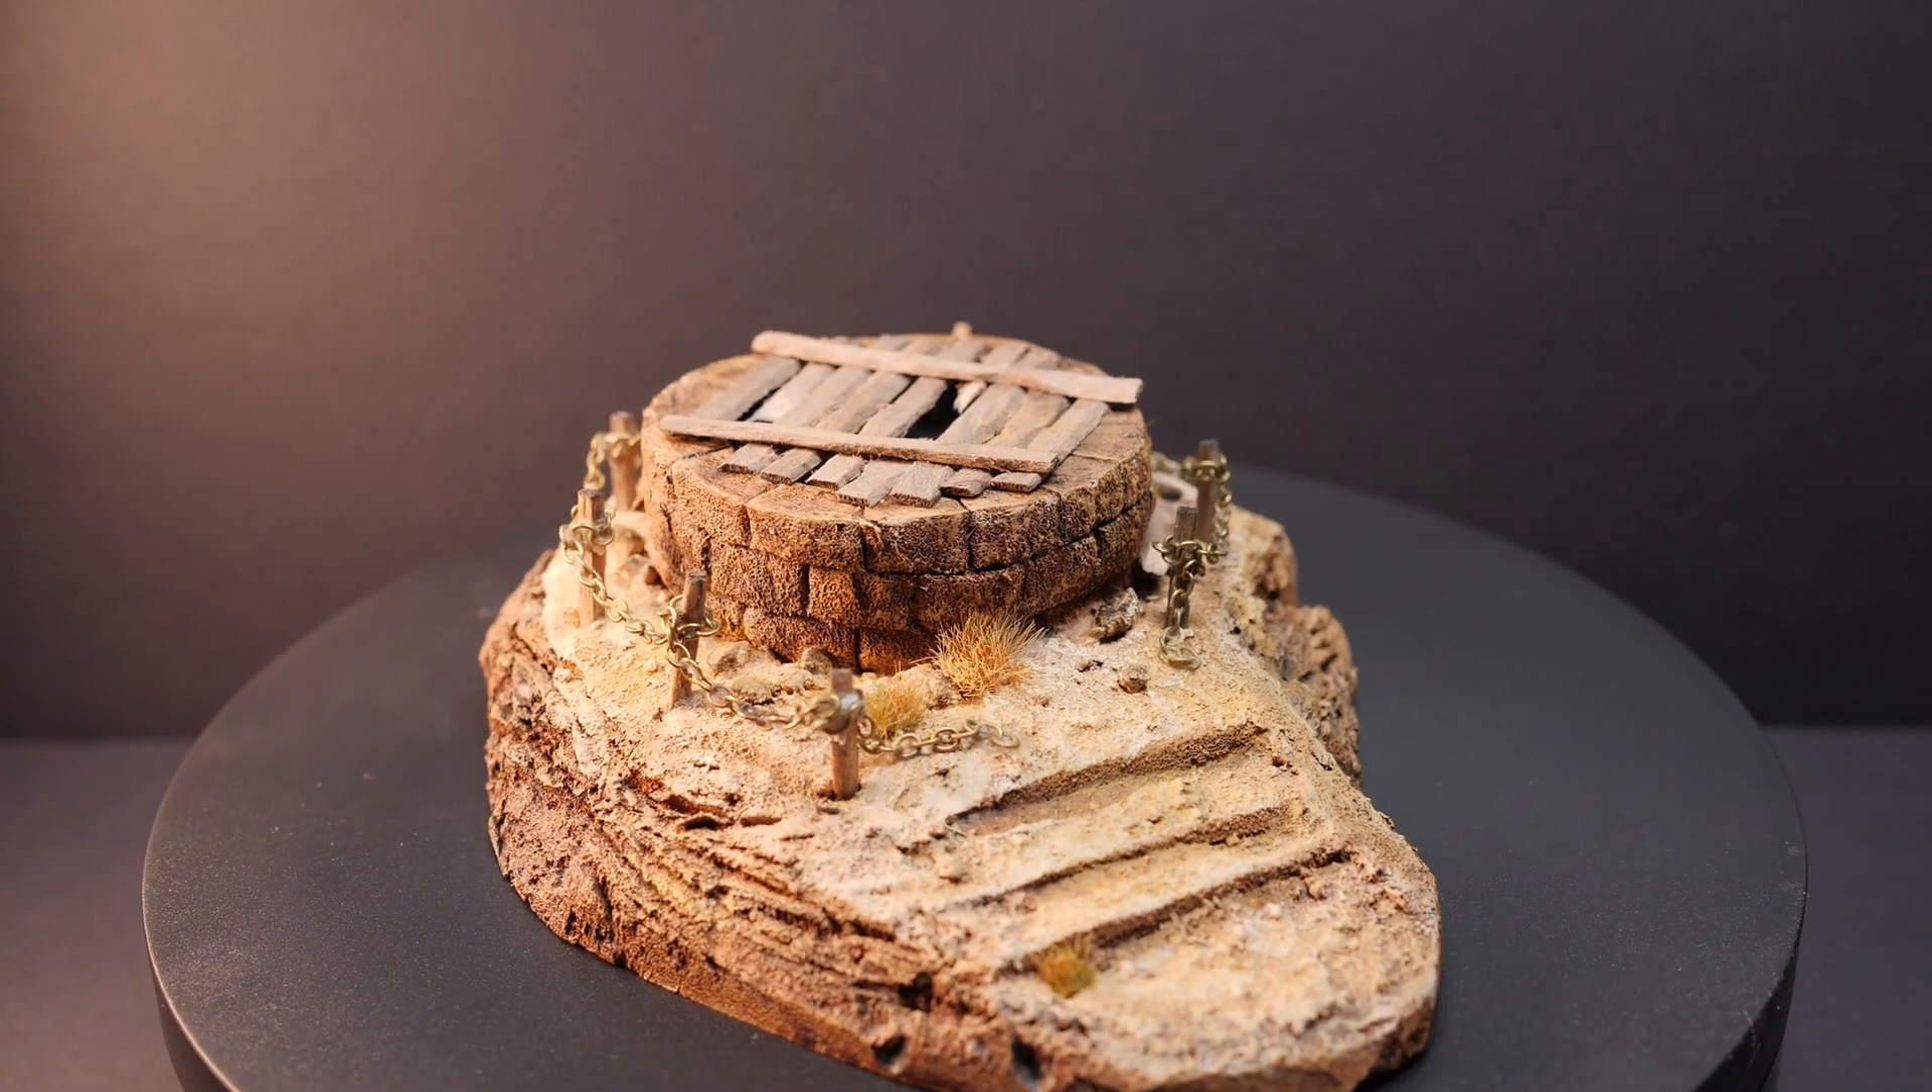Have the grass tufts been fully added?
Yes.